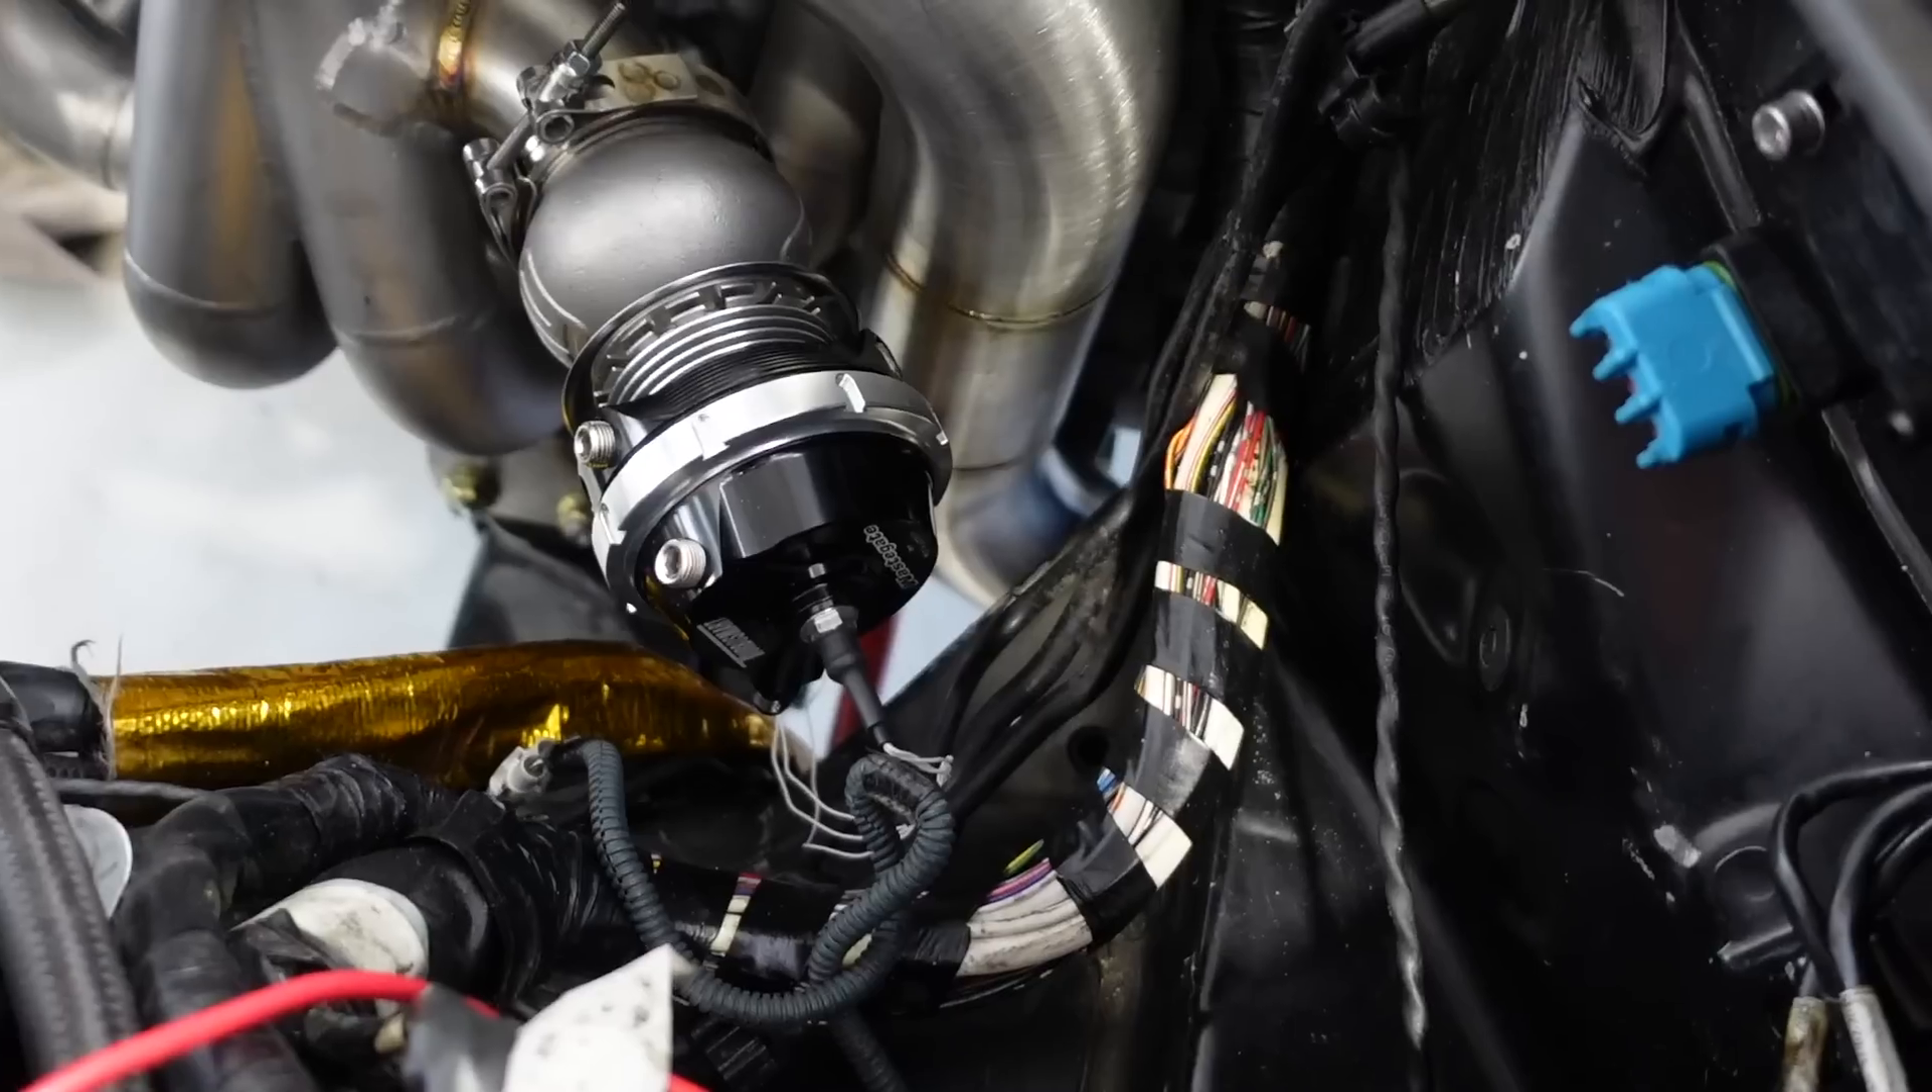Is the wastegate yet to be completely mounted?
No.